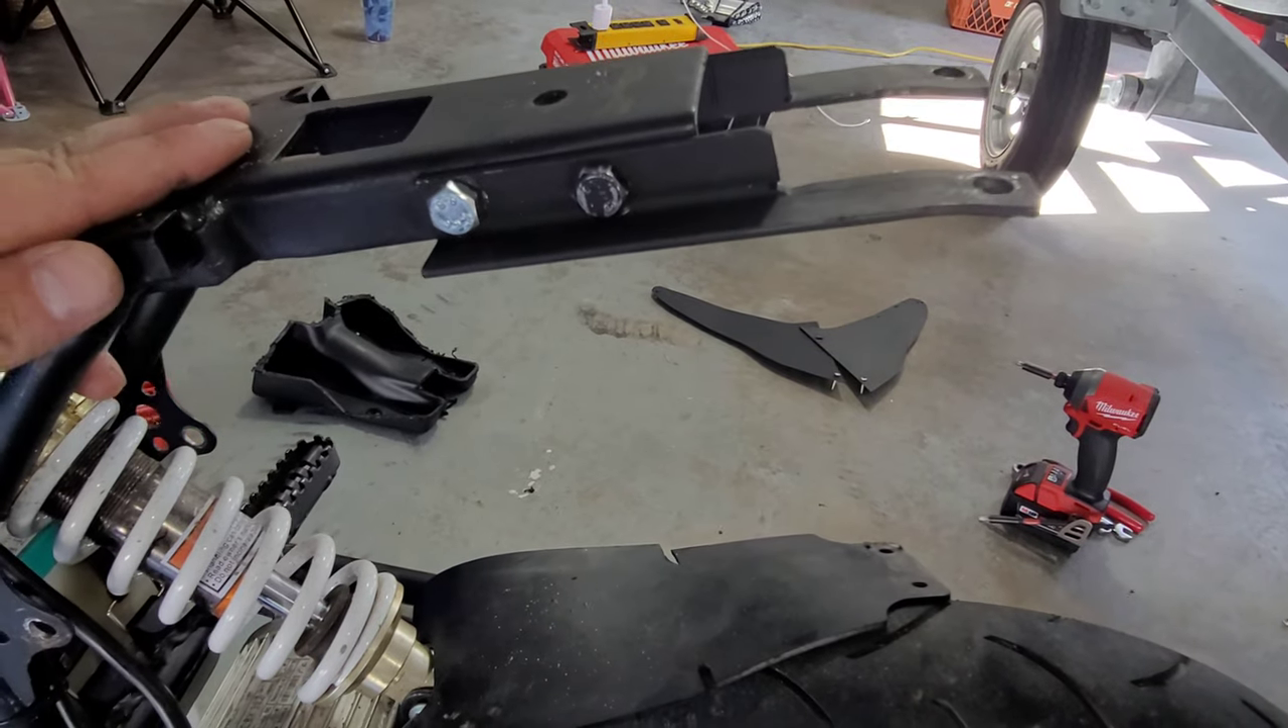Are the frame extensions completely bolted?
Yes.